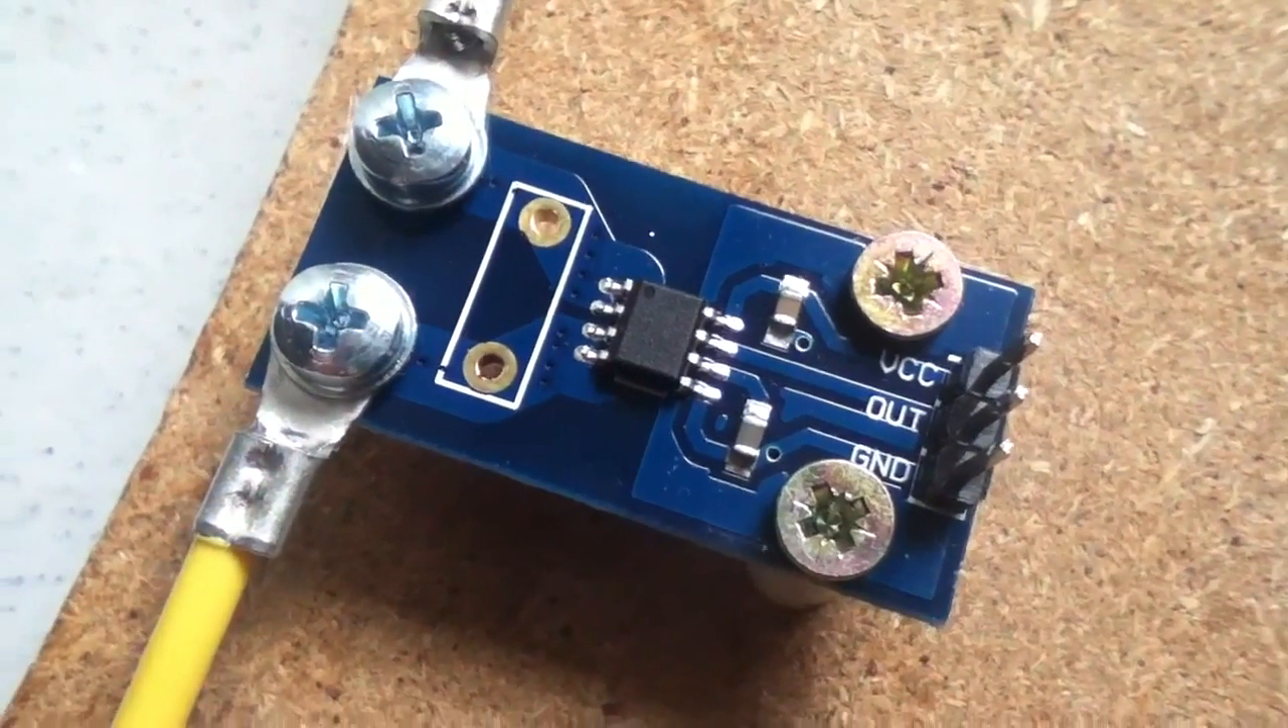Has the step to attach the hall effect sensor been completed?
Yes.